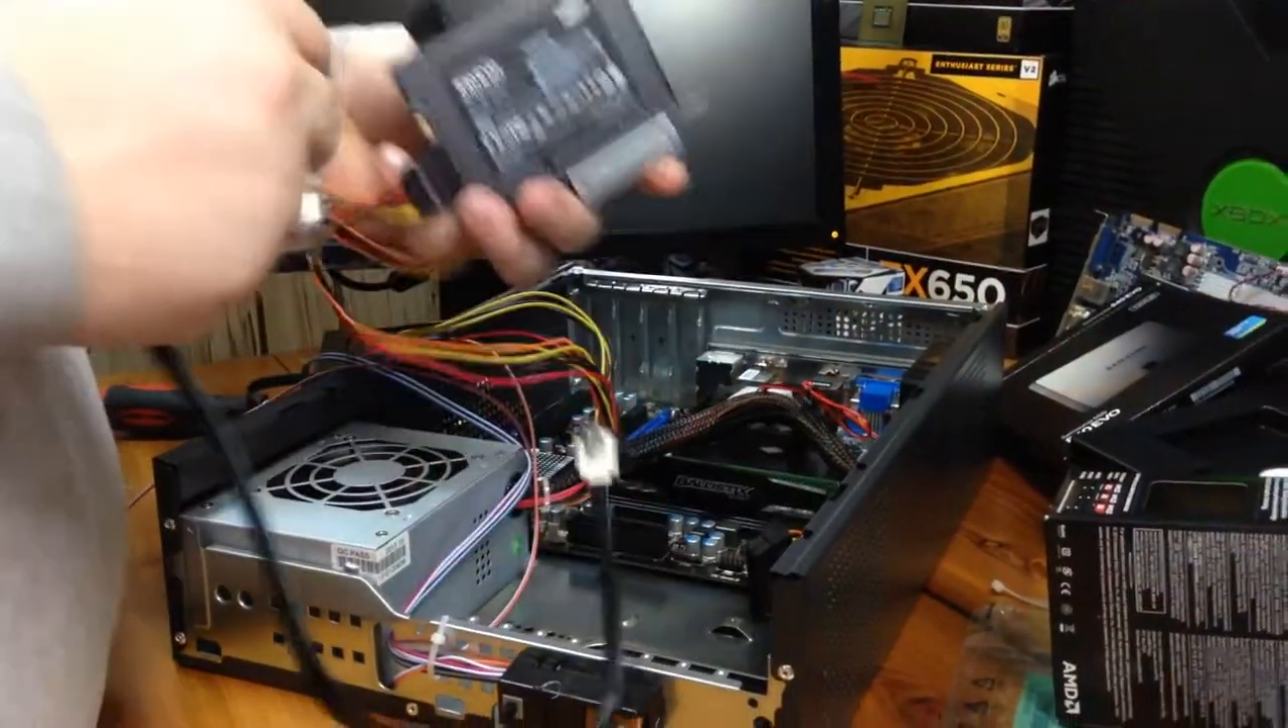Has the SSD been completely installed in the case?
No.